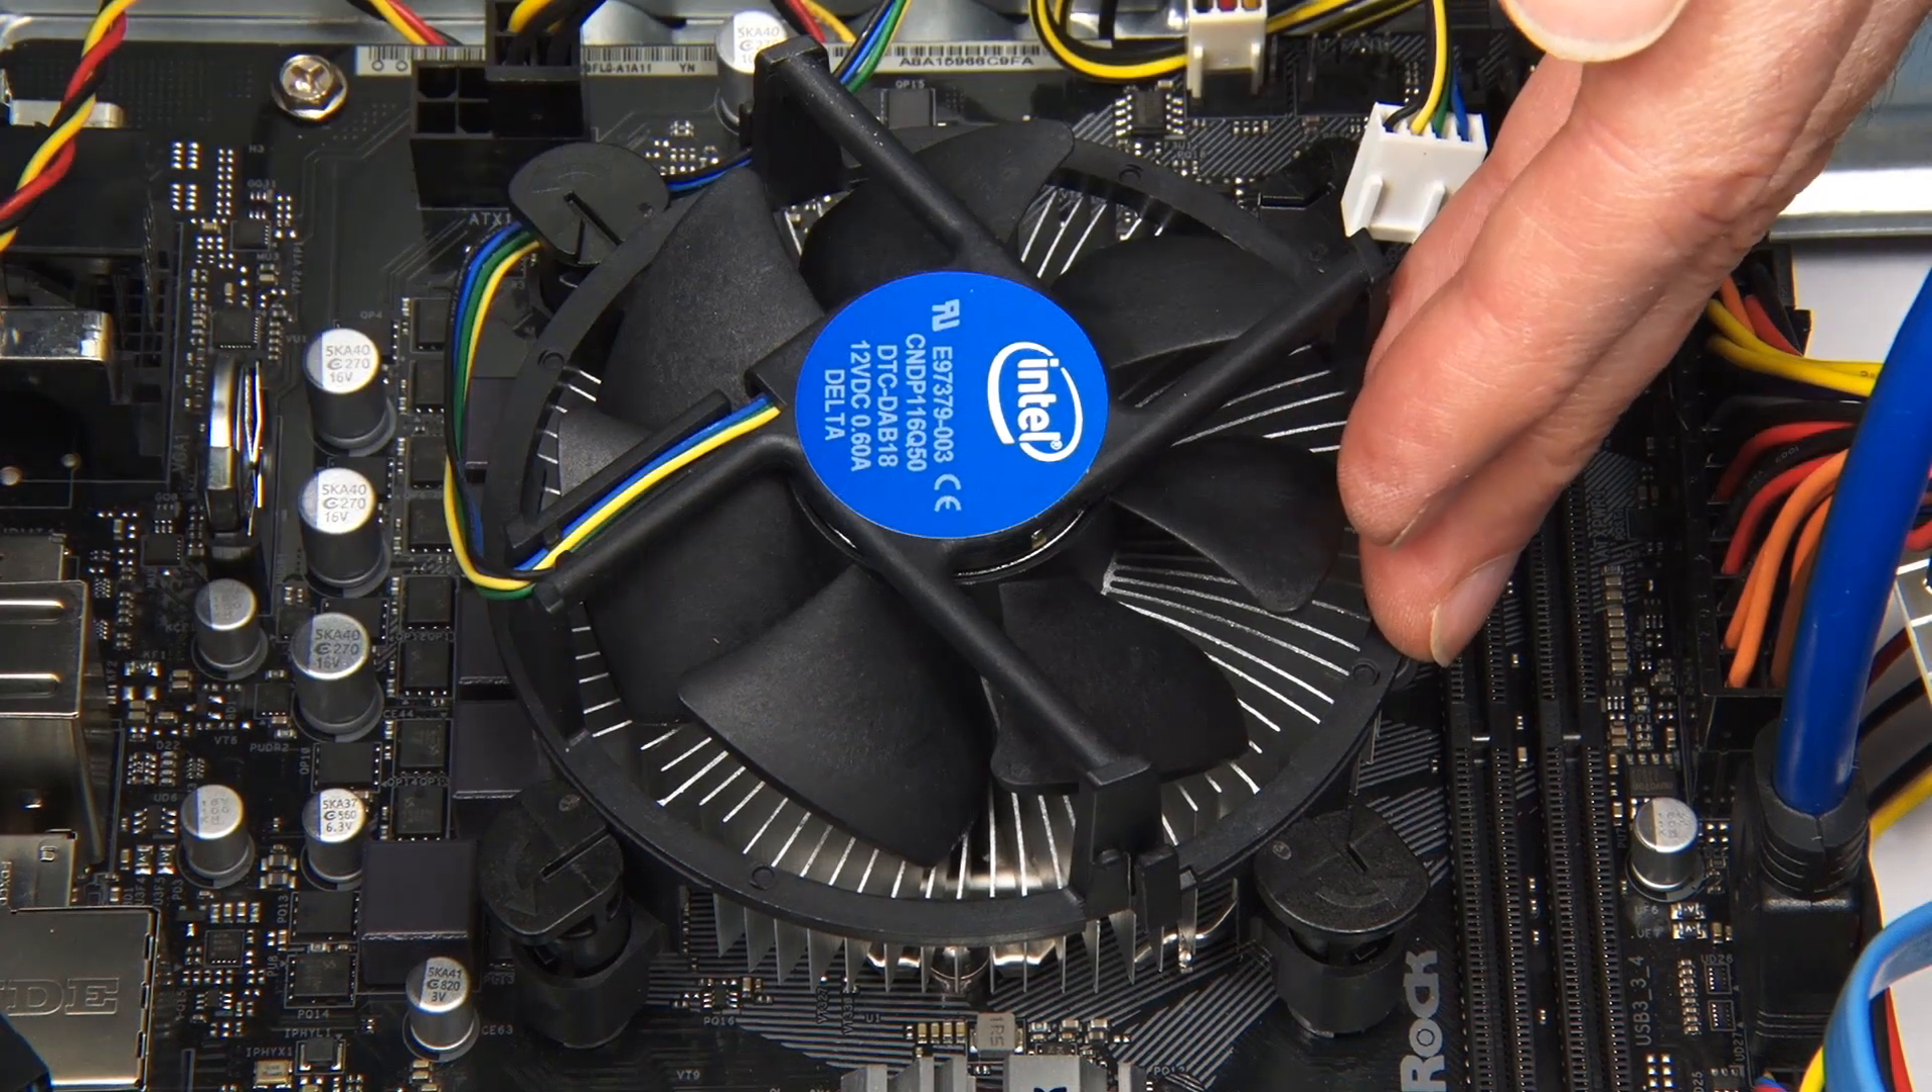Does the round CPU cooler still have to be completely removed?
Yes.